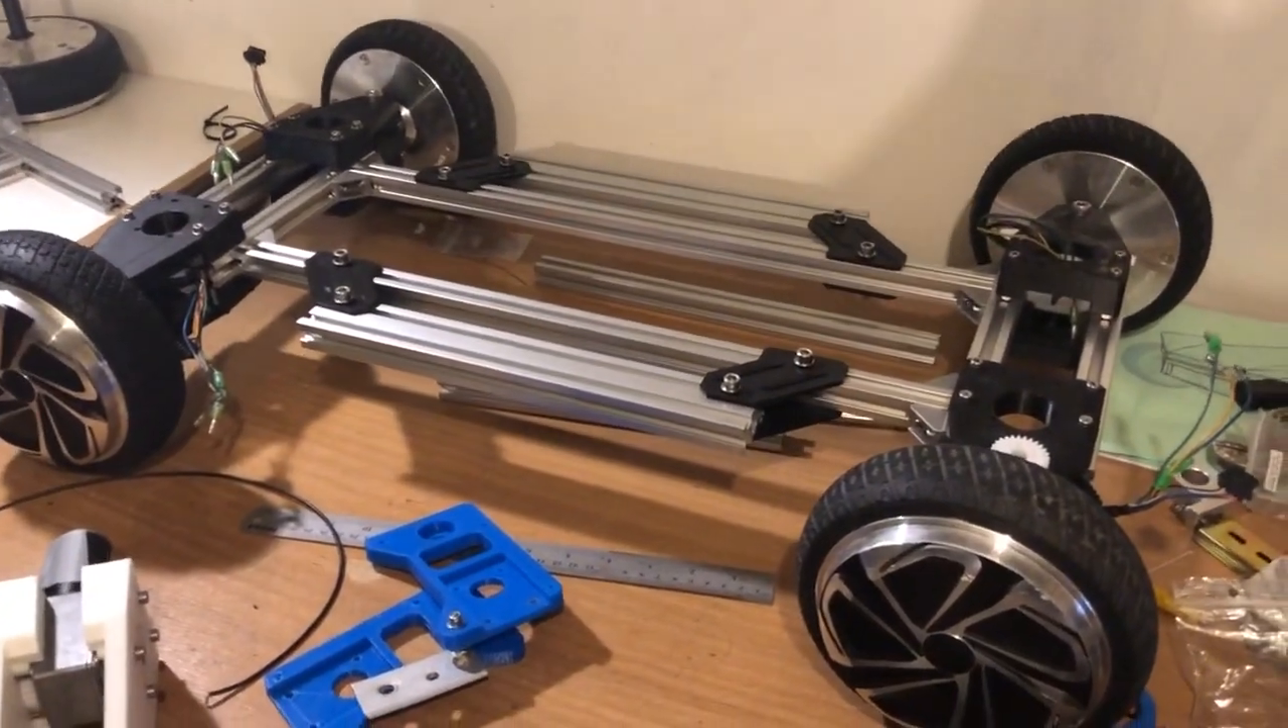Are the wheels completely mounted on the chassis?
Yes.